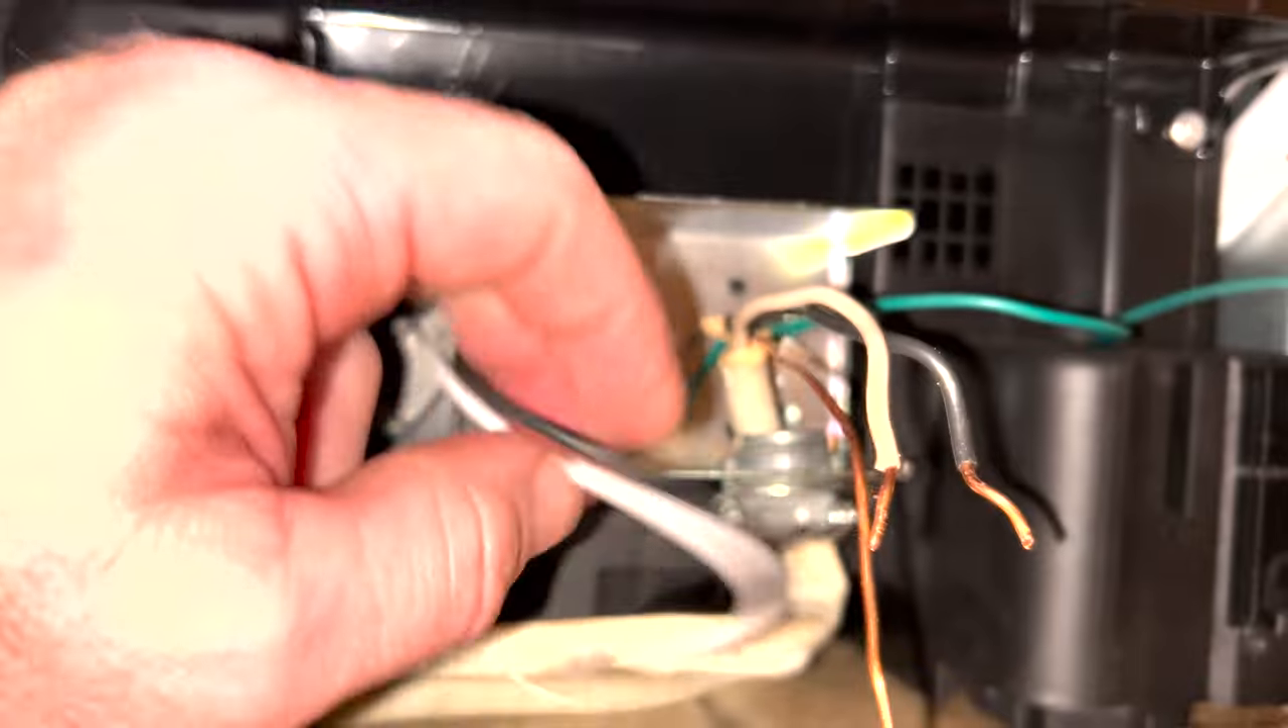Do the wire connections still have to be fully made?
Yes.